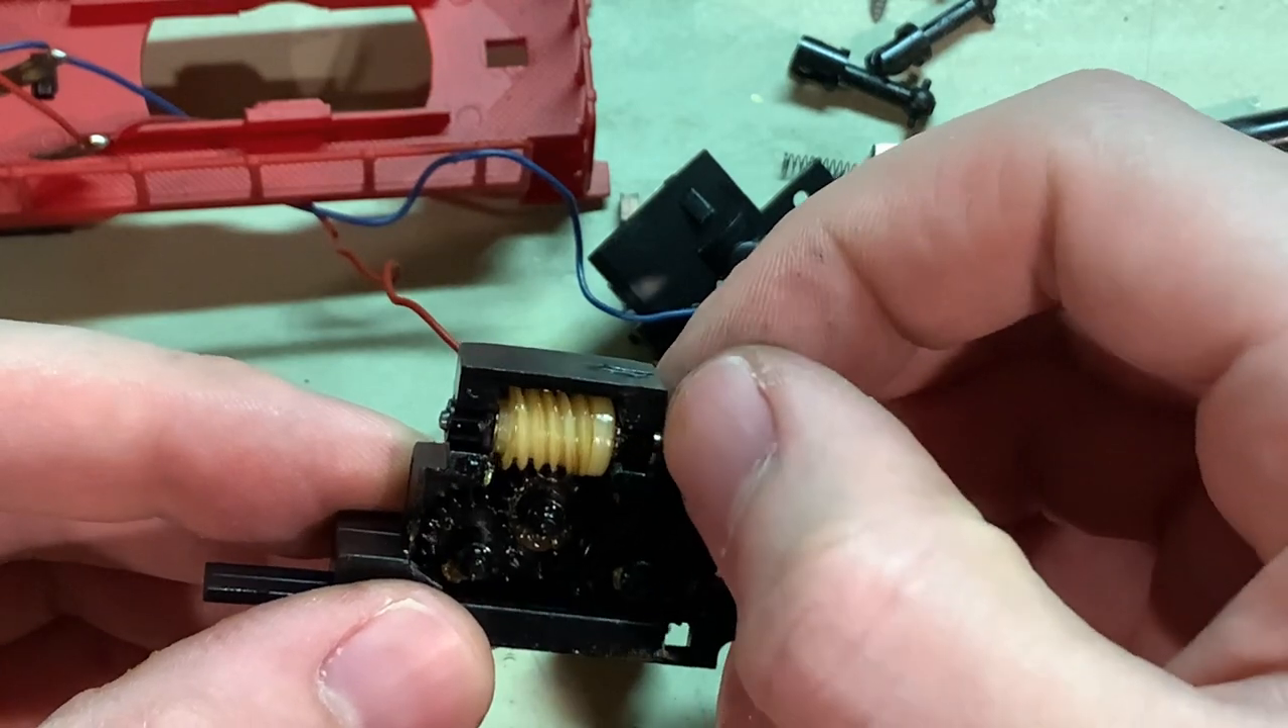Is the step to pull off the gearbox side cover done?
Yes.